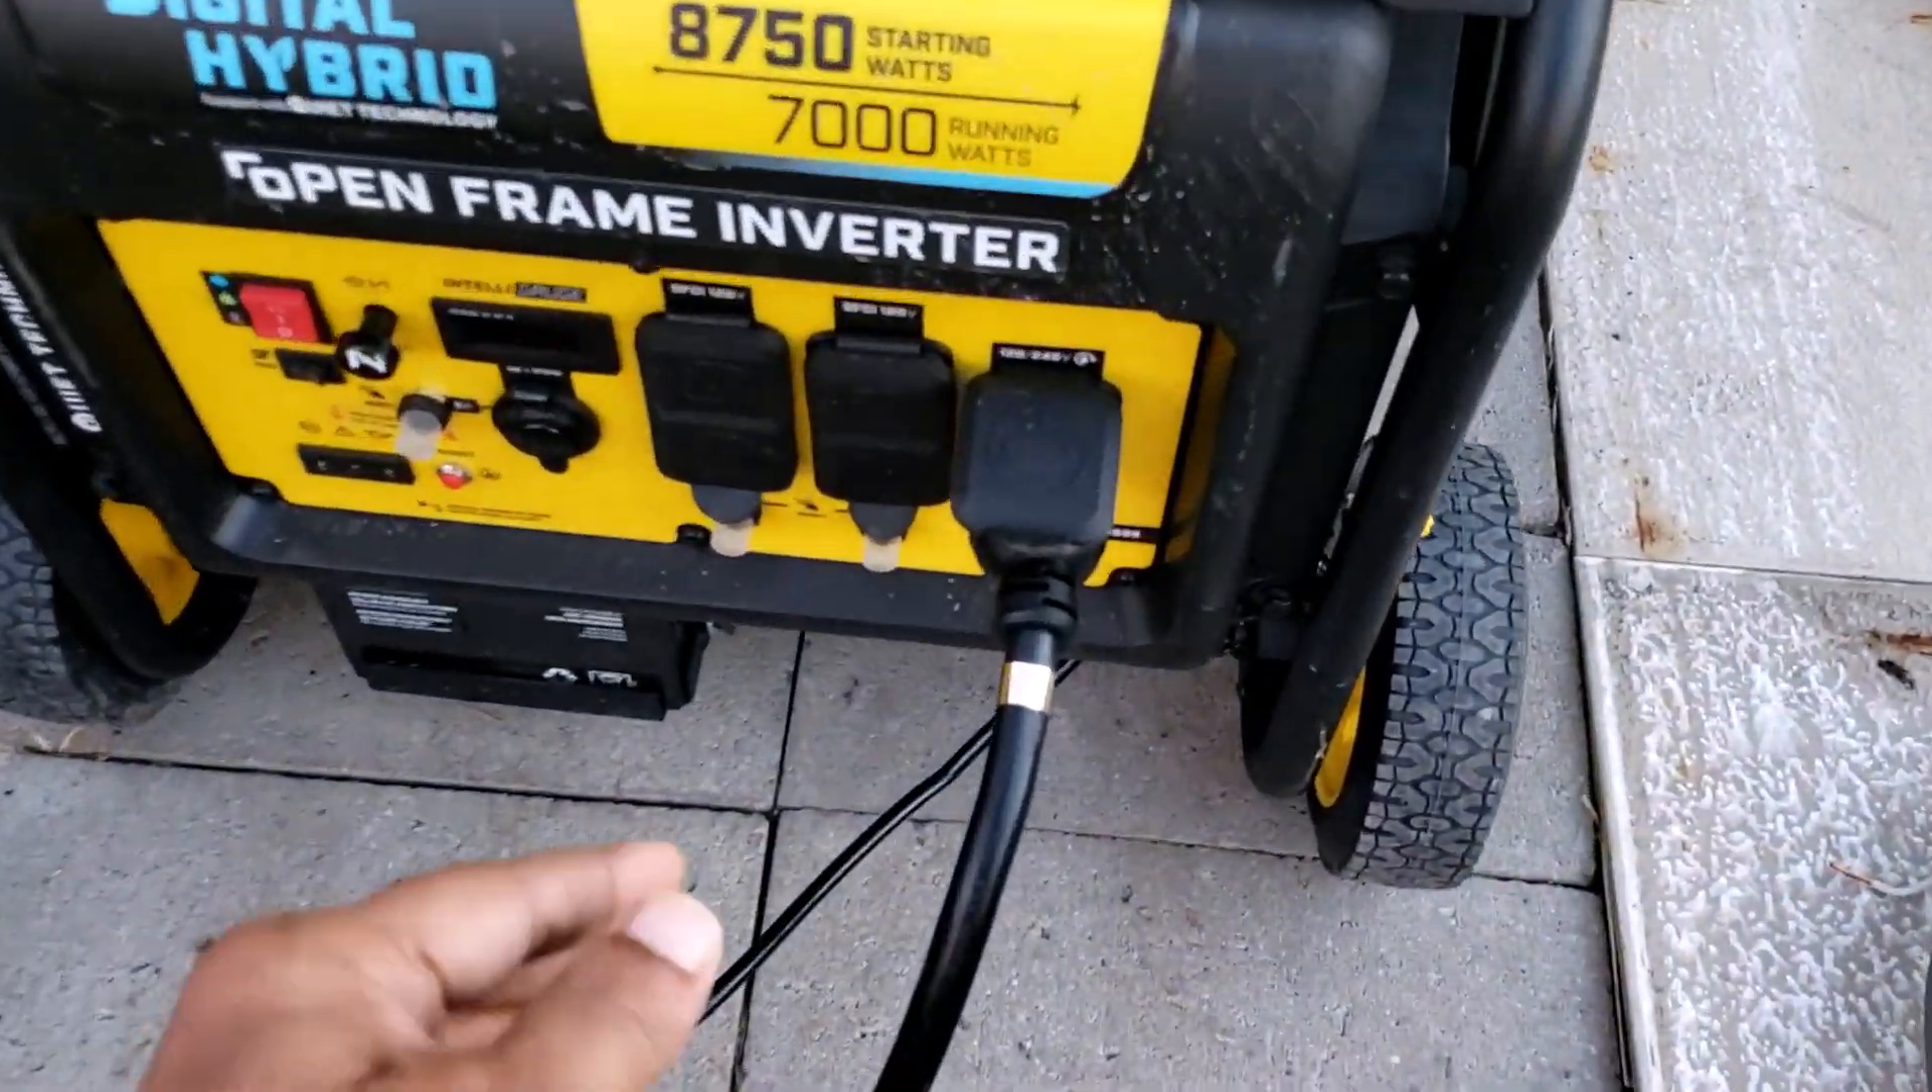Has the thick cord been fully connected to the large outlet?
Yes.